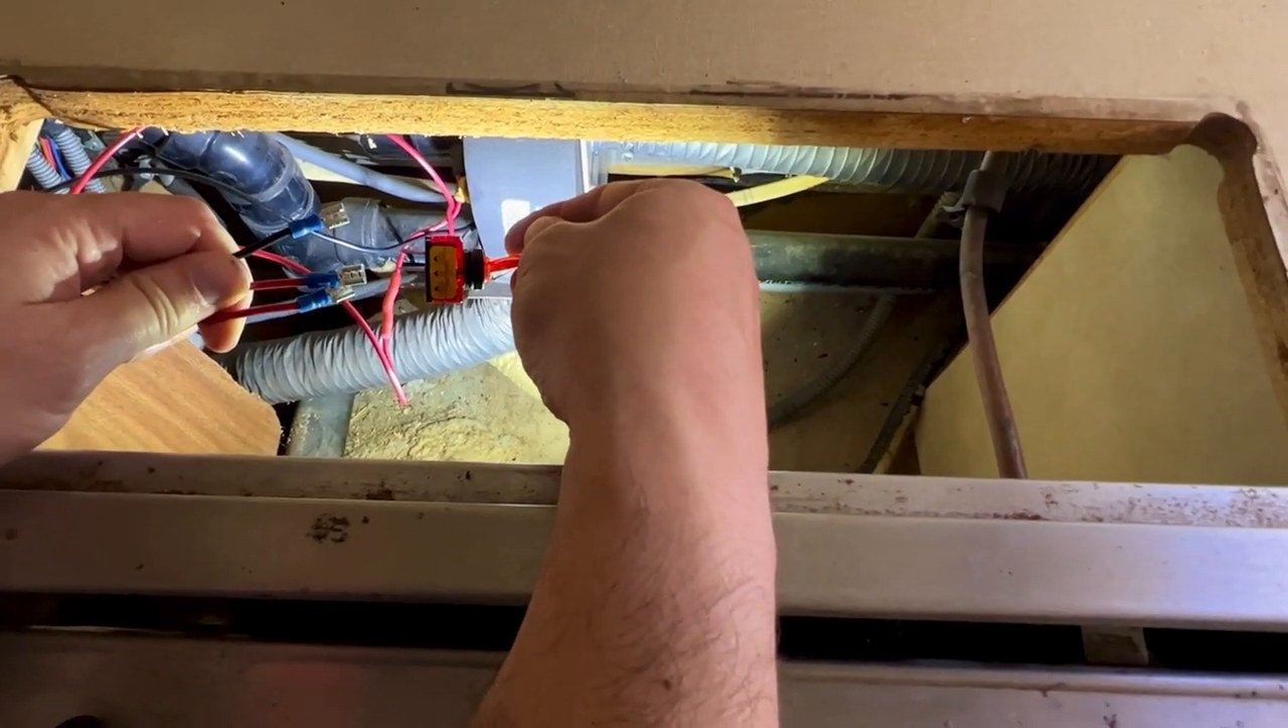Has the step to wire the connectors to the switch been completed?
No.